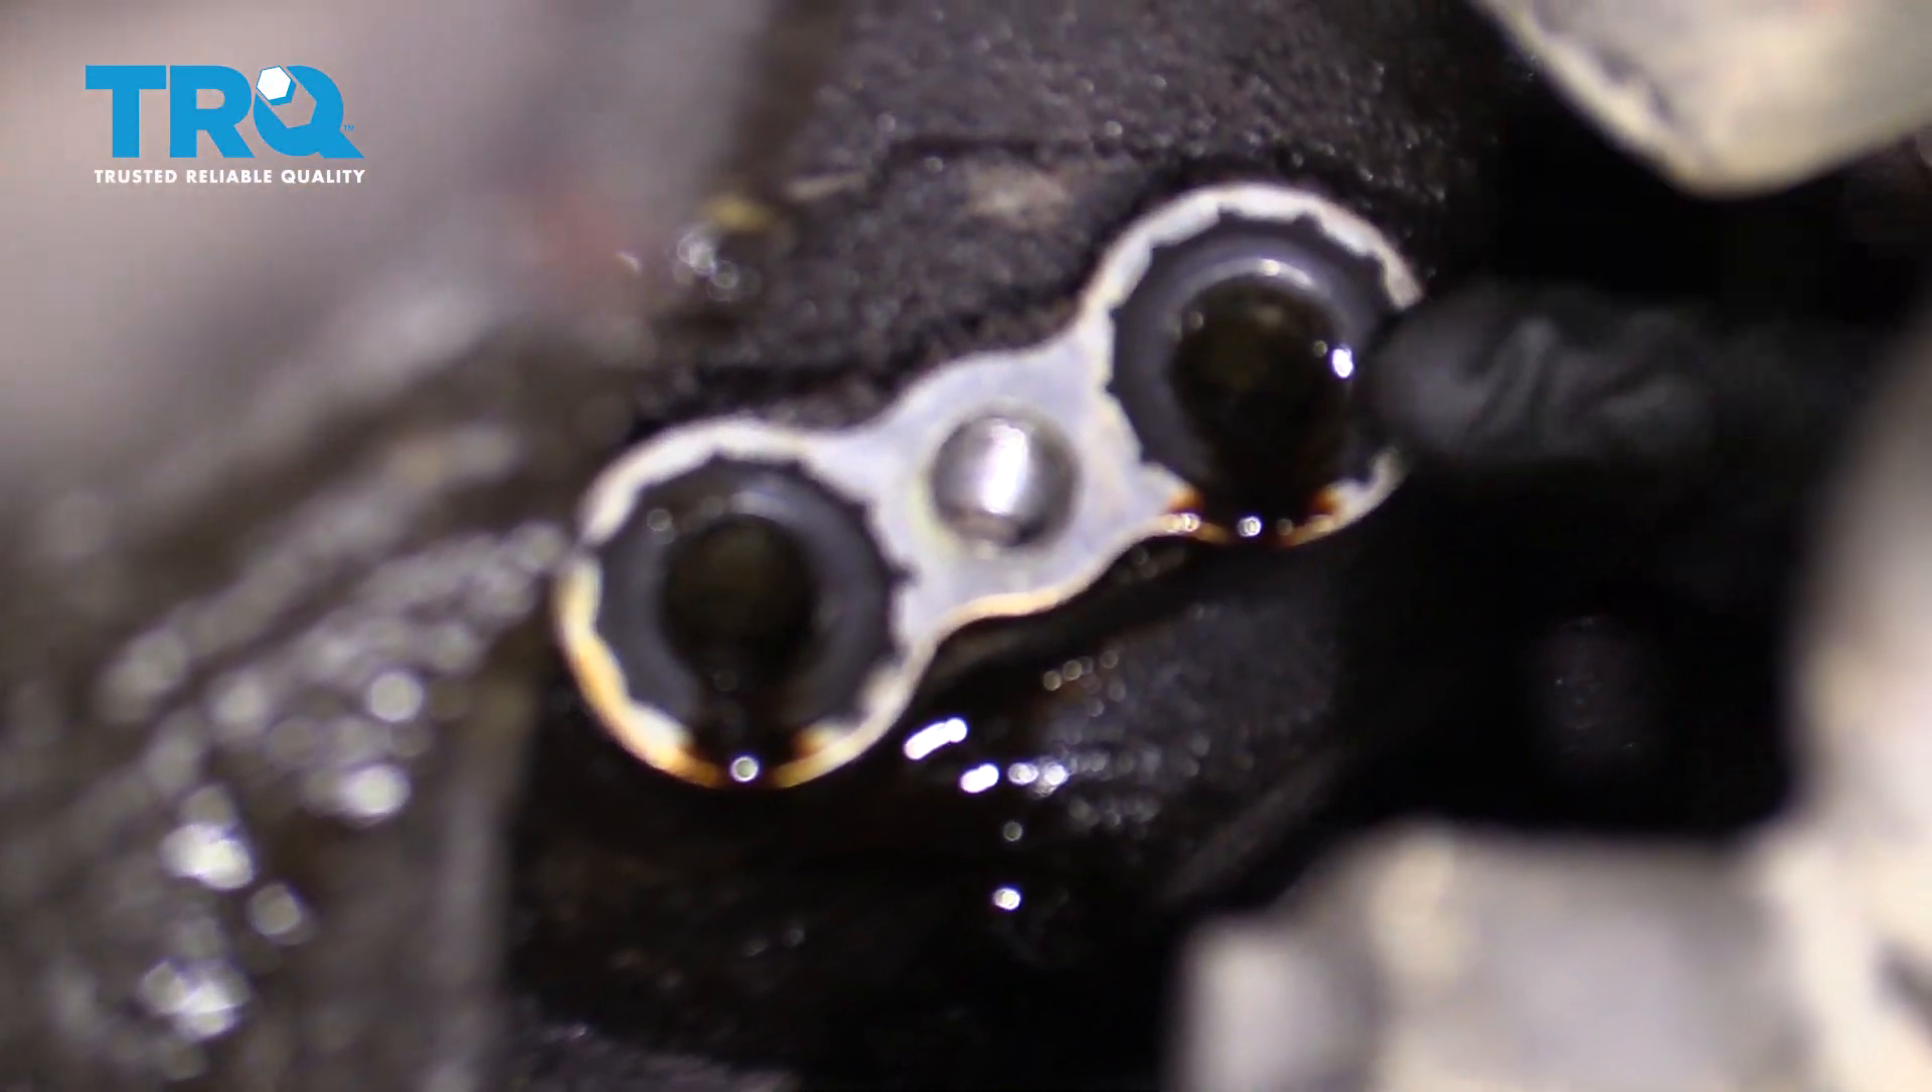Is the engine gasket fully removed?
No.